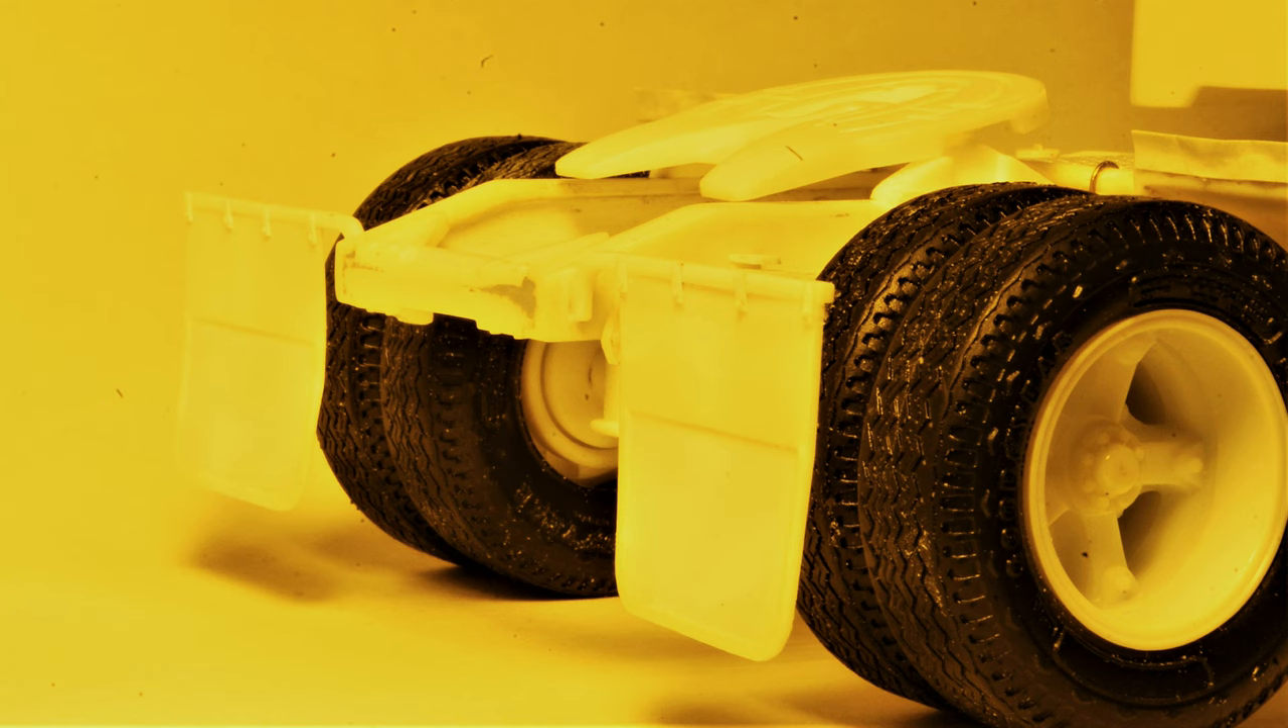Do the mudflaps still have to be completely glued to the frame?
No.